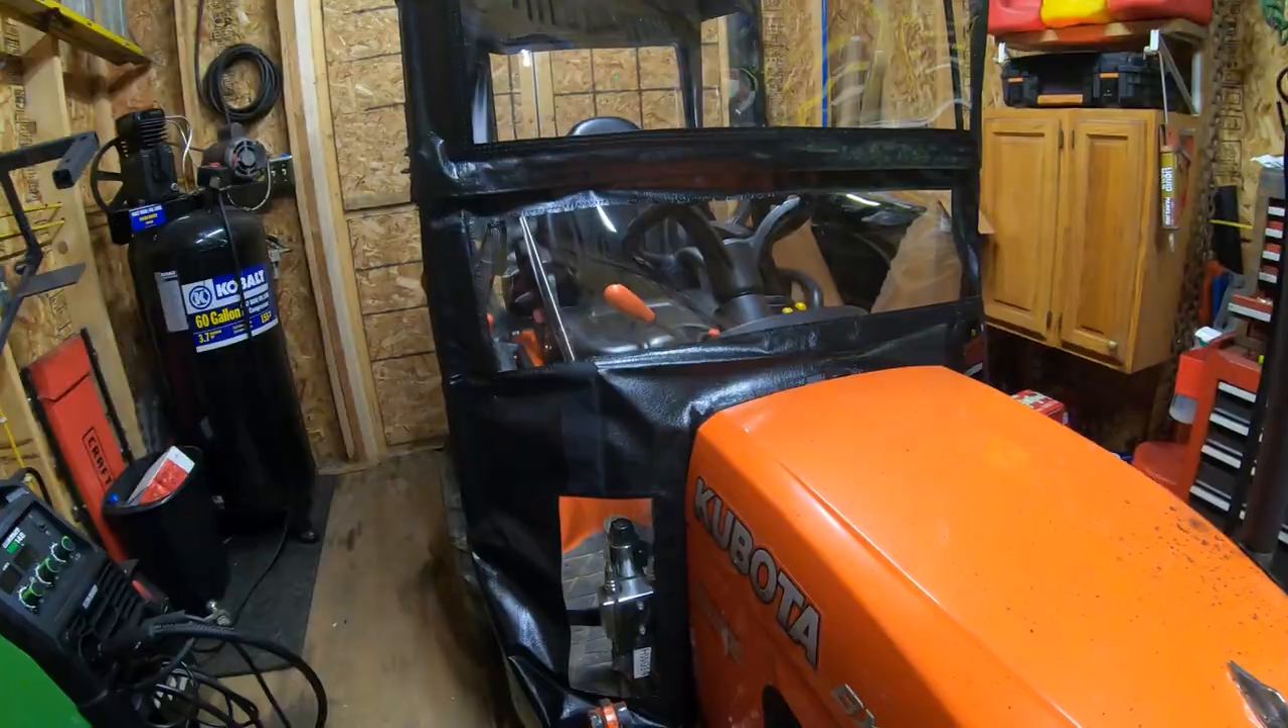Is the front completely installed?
Yes.